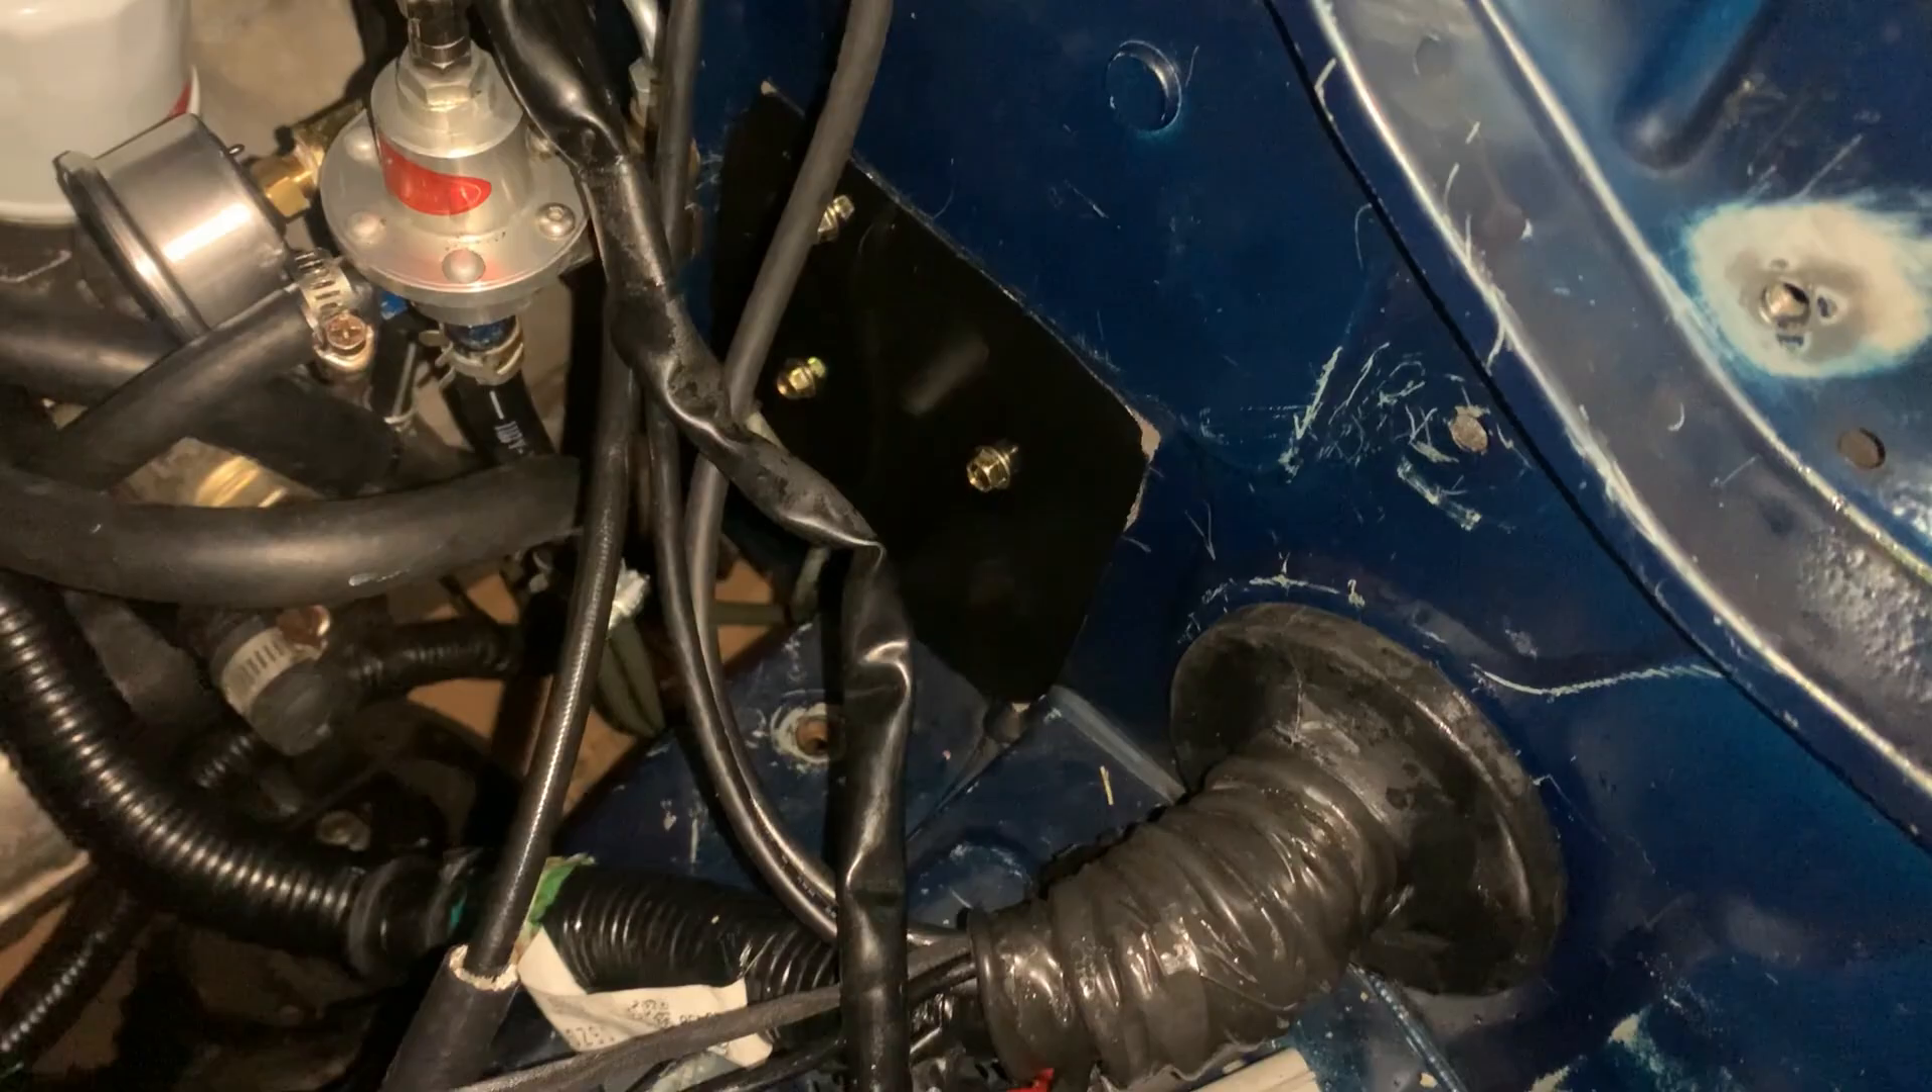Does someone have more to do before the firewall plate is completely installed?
No.